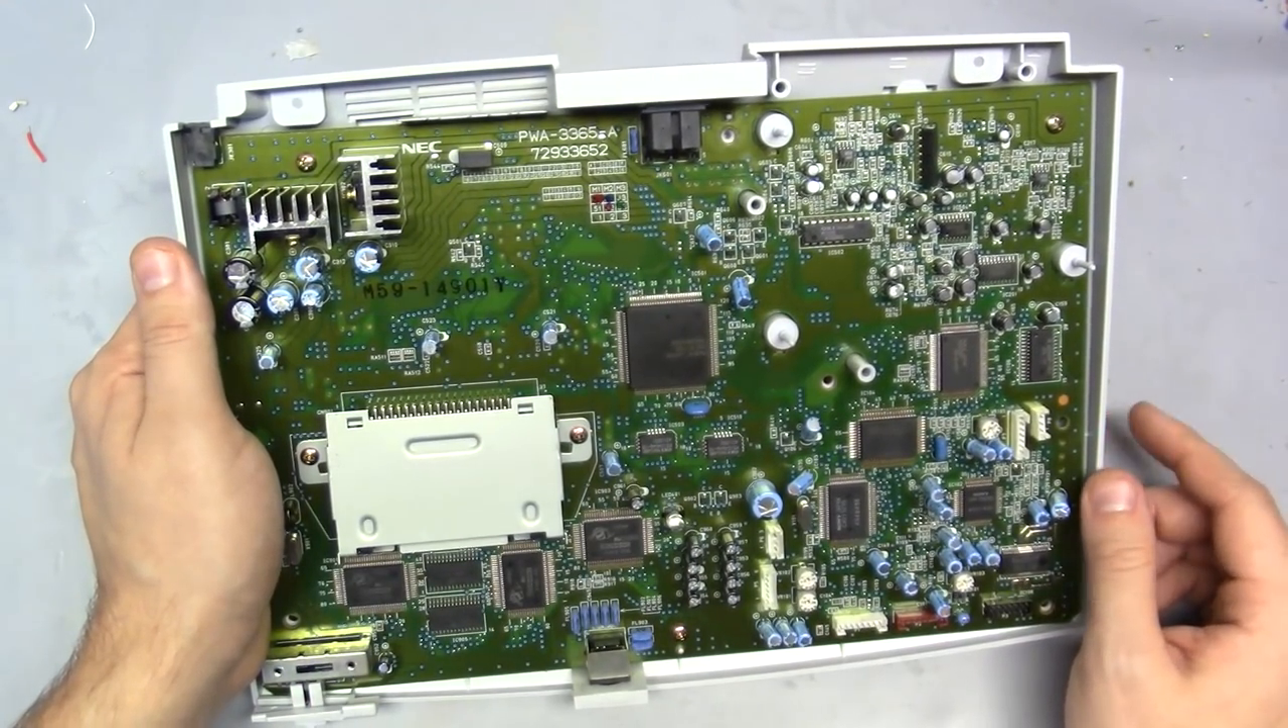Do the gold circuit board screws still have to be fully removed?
Yes.